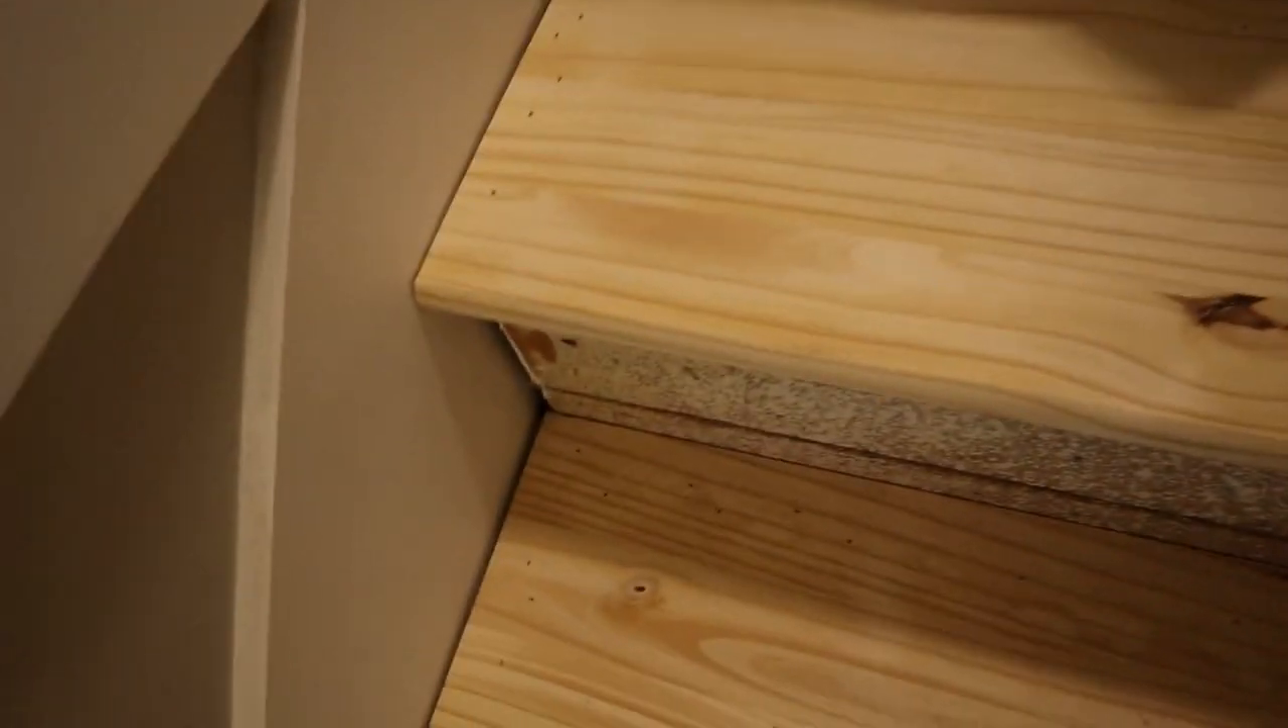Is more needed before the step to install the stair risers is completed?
Yes.